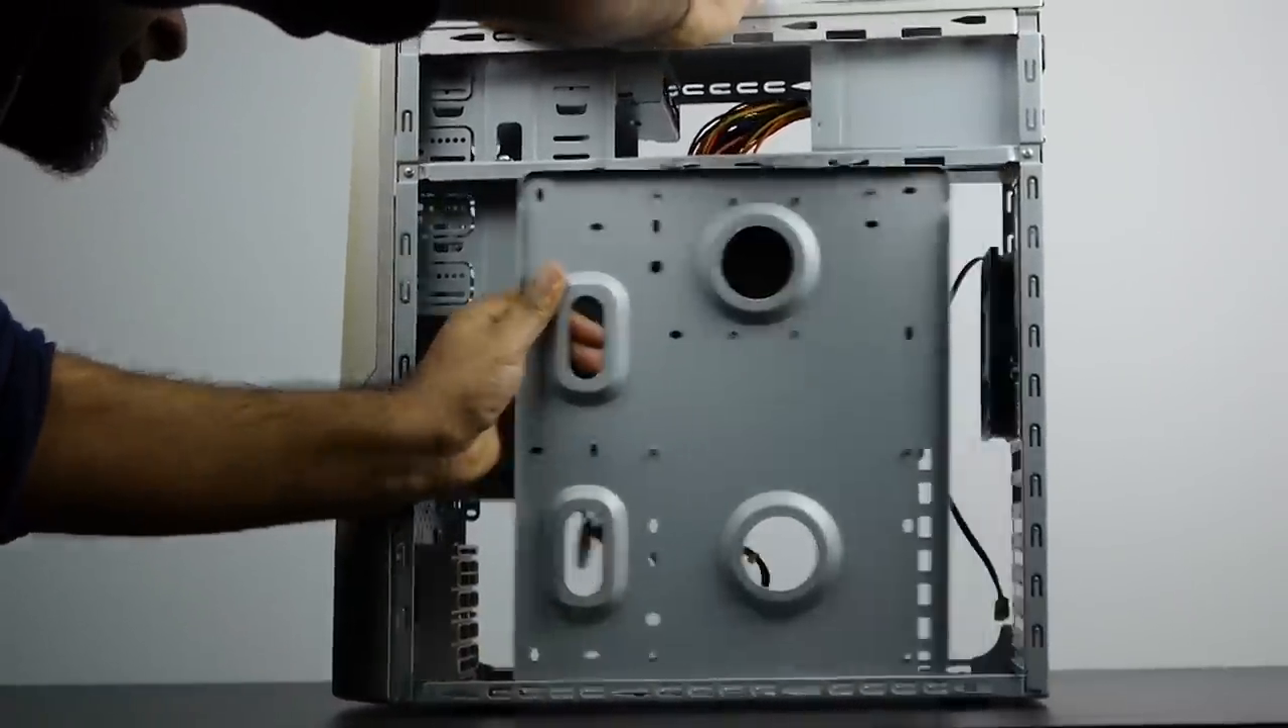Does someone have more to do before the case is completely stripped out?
Yes.